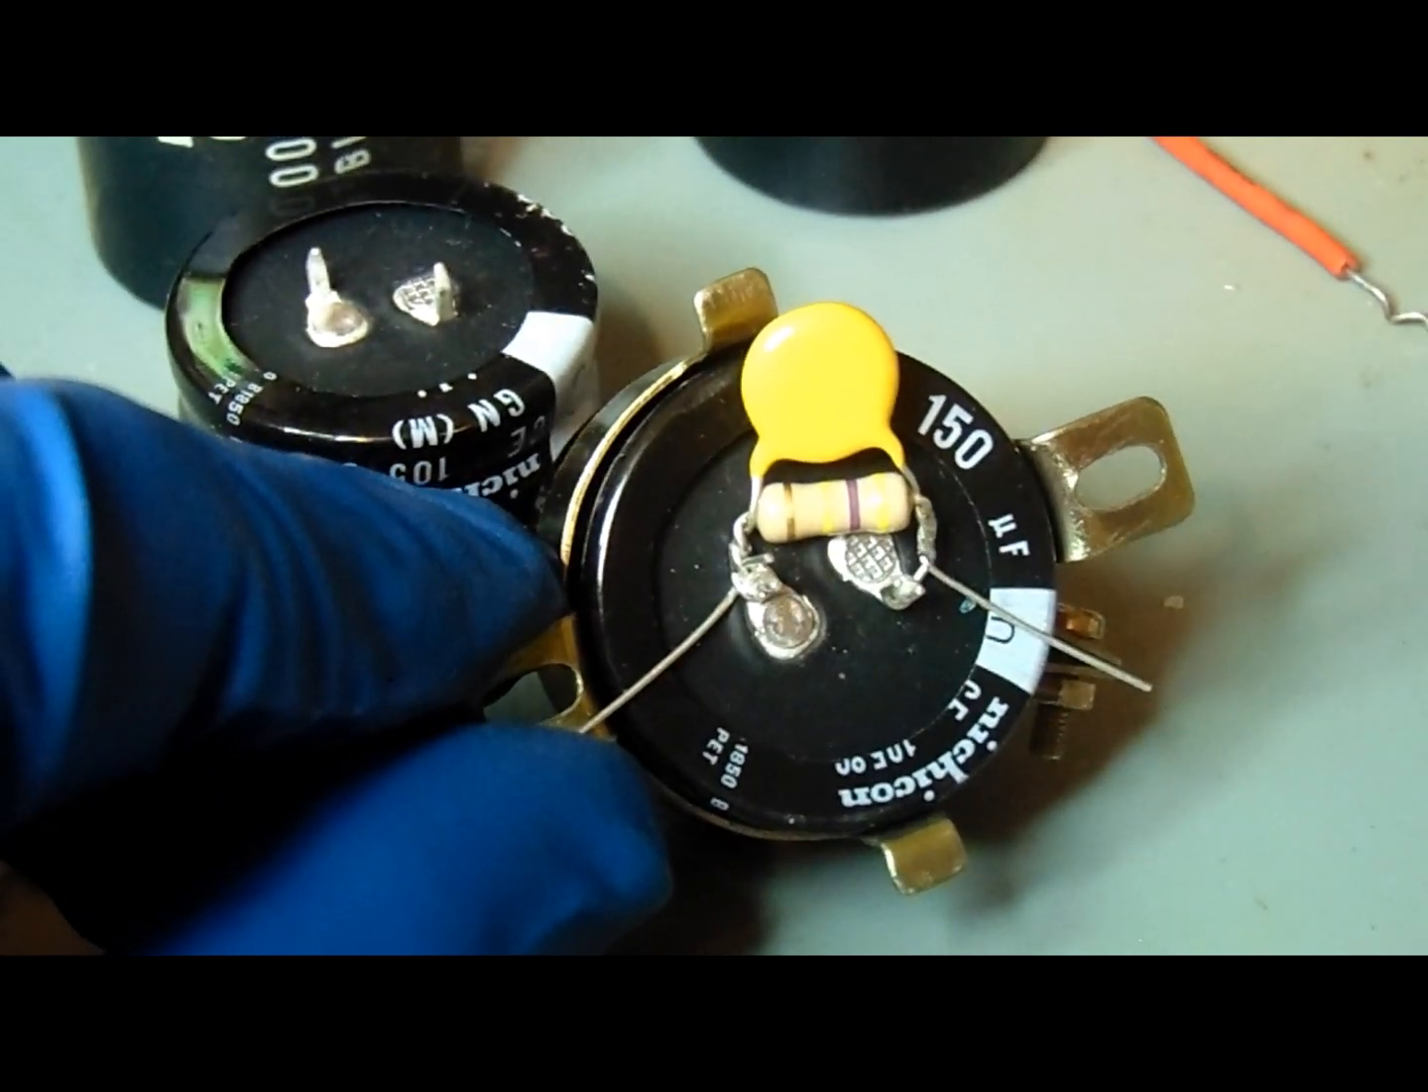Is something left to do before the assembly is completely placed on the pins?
No.